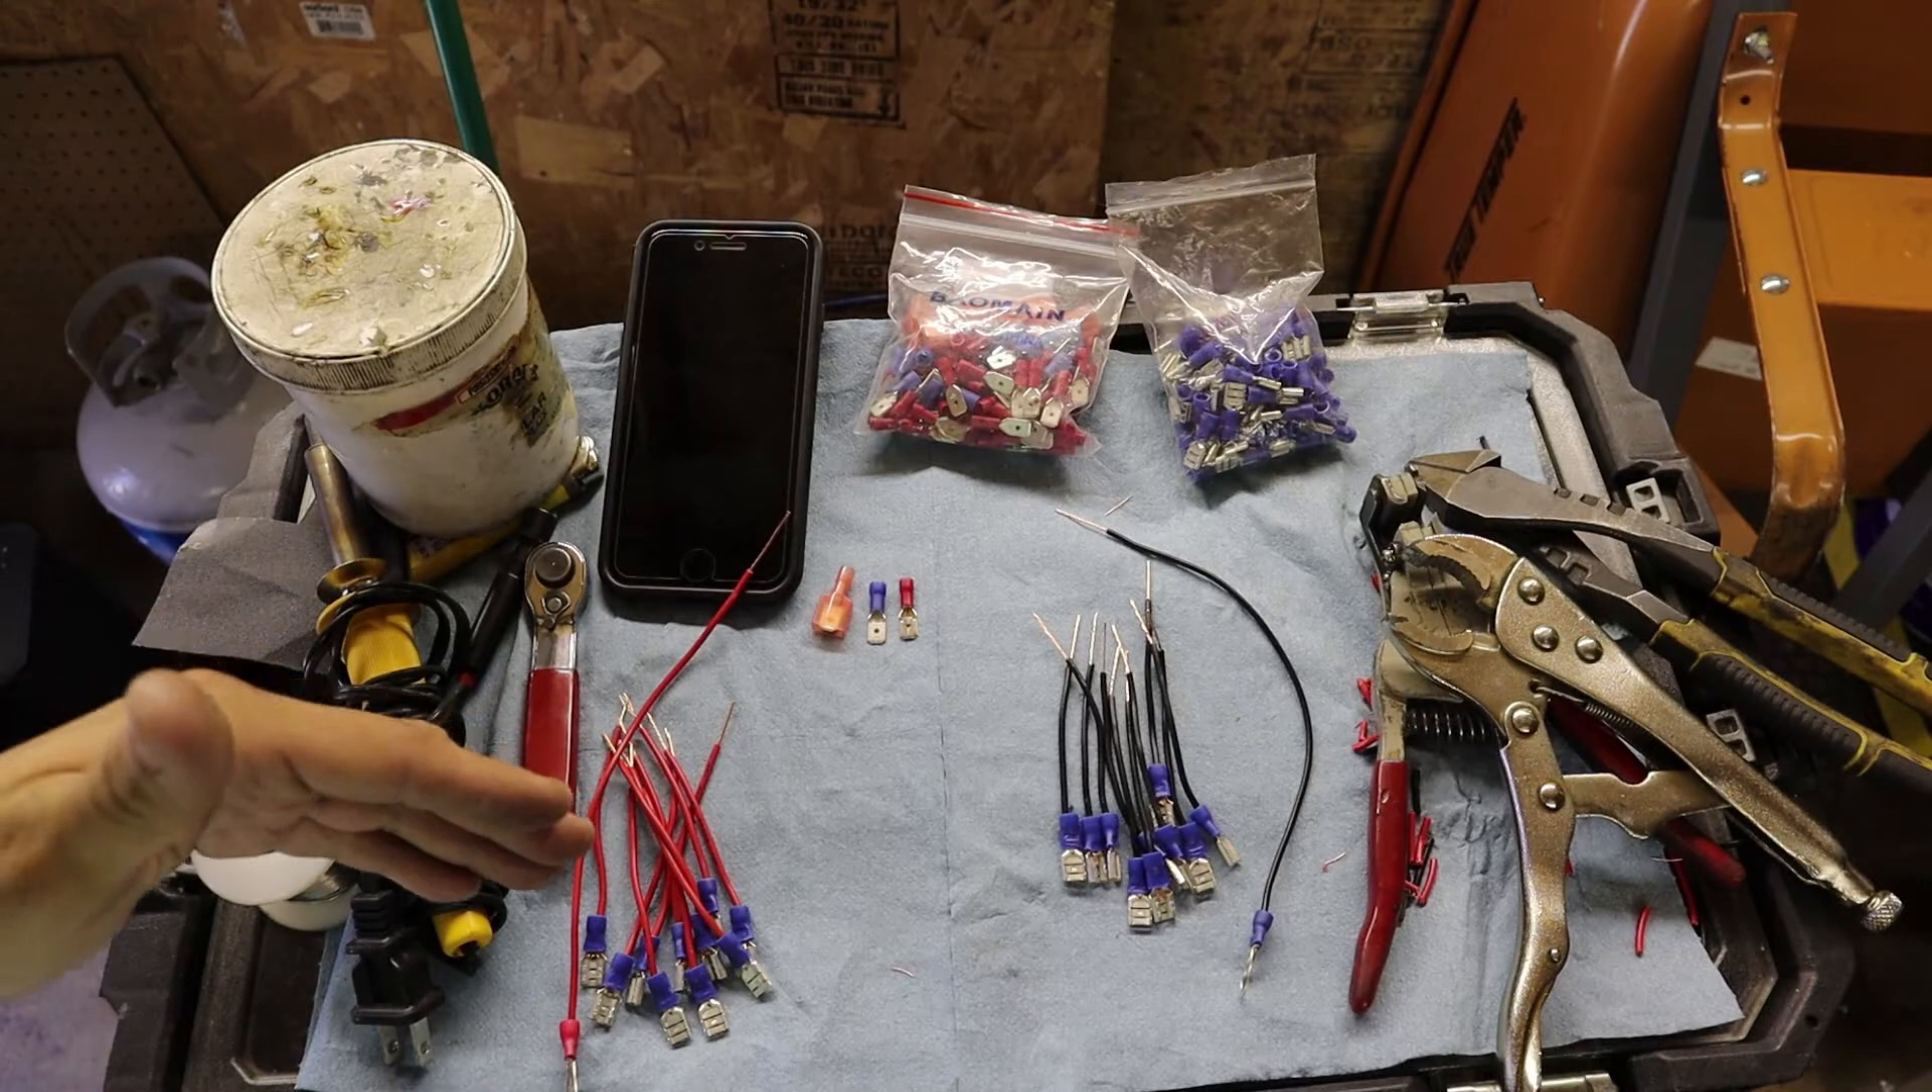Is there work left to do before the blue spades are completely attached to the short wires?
No.